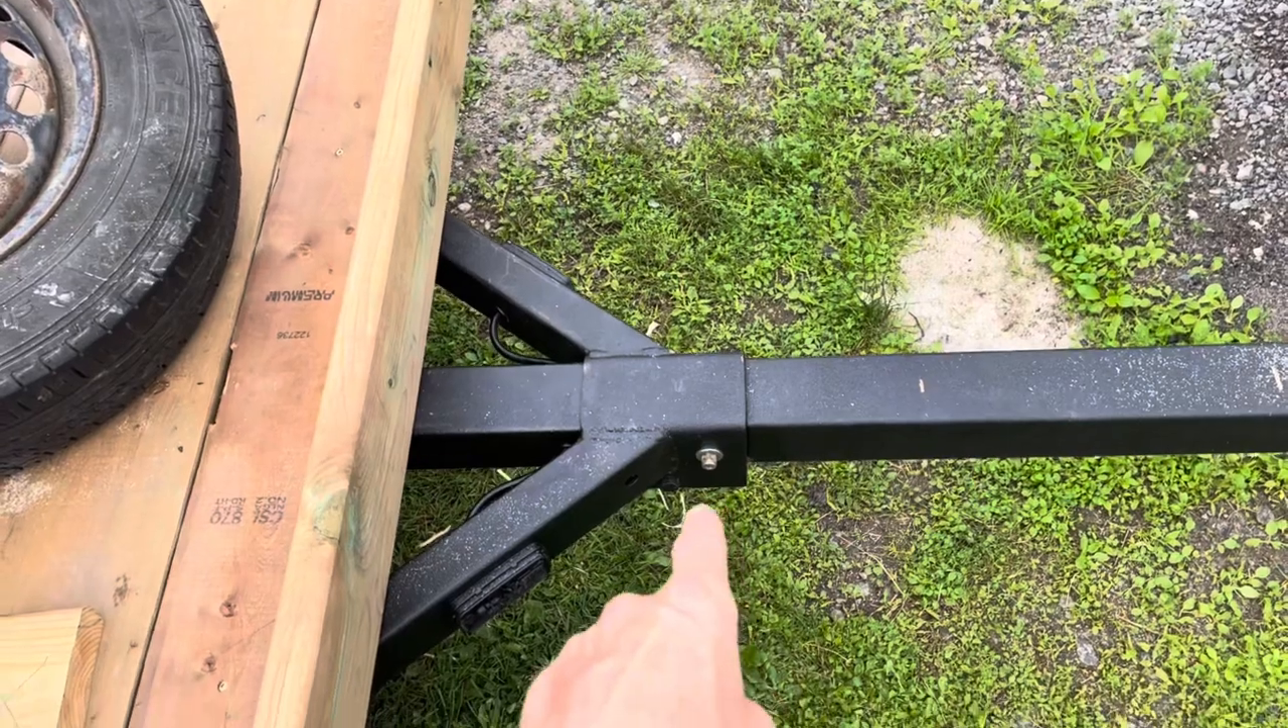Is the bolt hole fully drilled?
Yes.